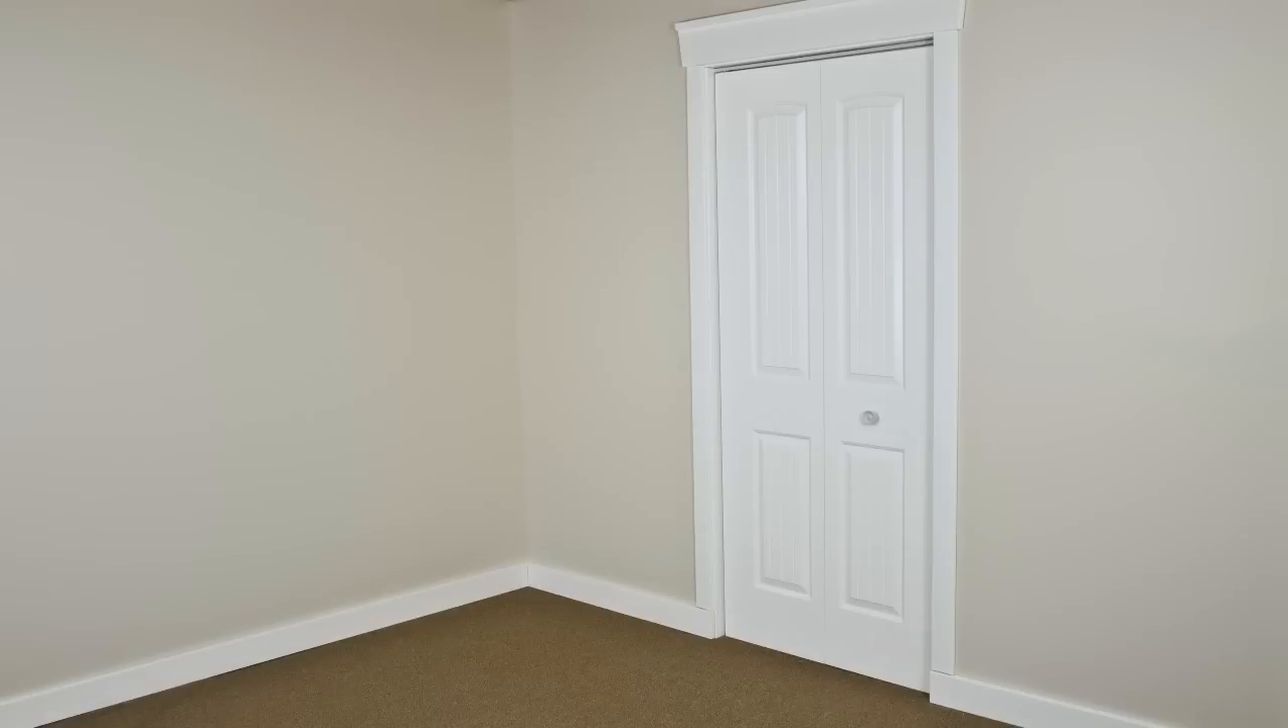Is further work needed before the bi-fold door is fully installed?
No.